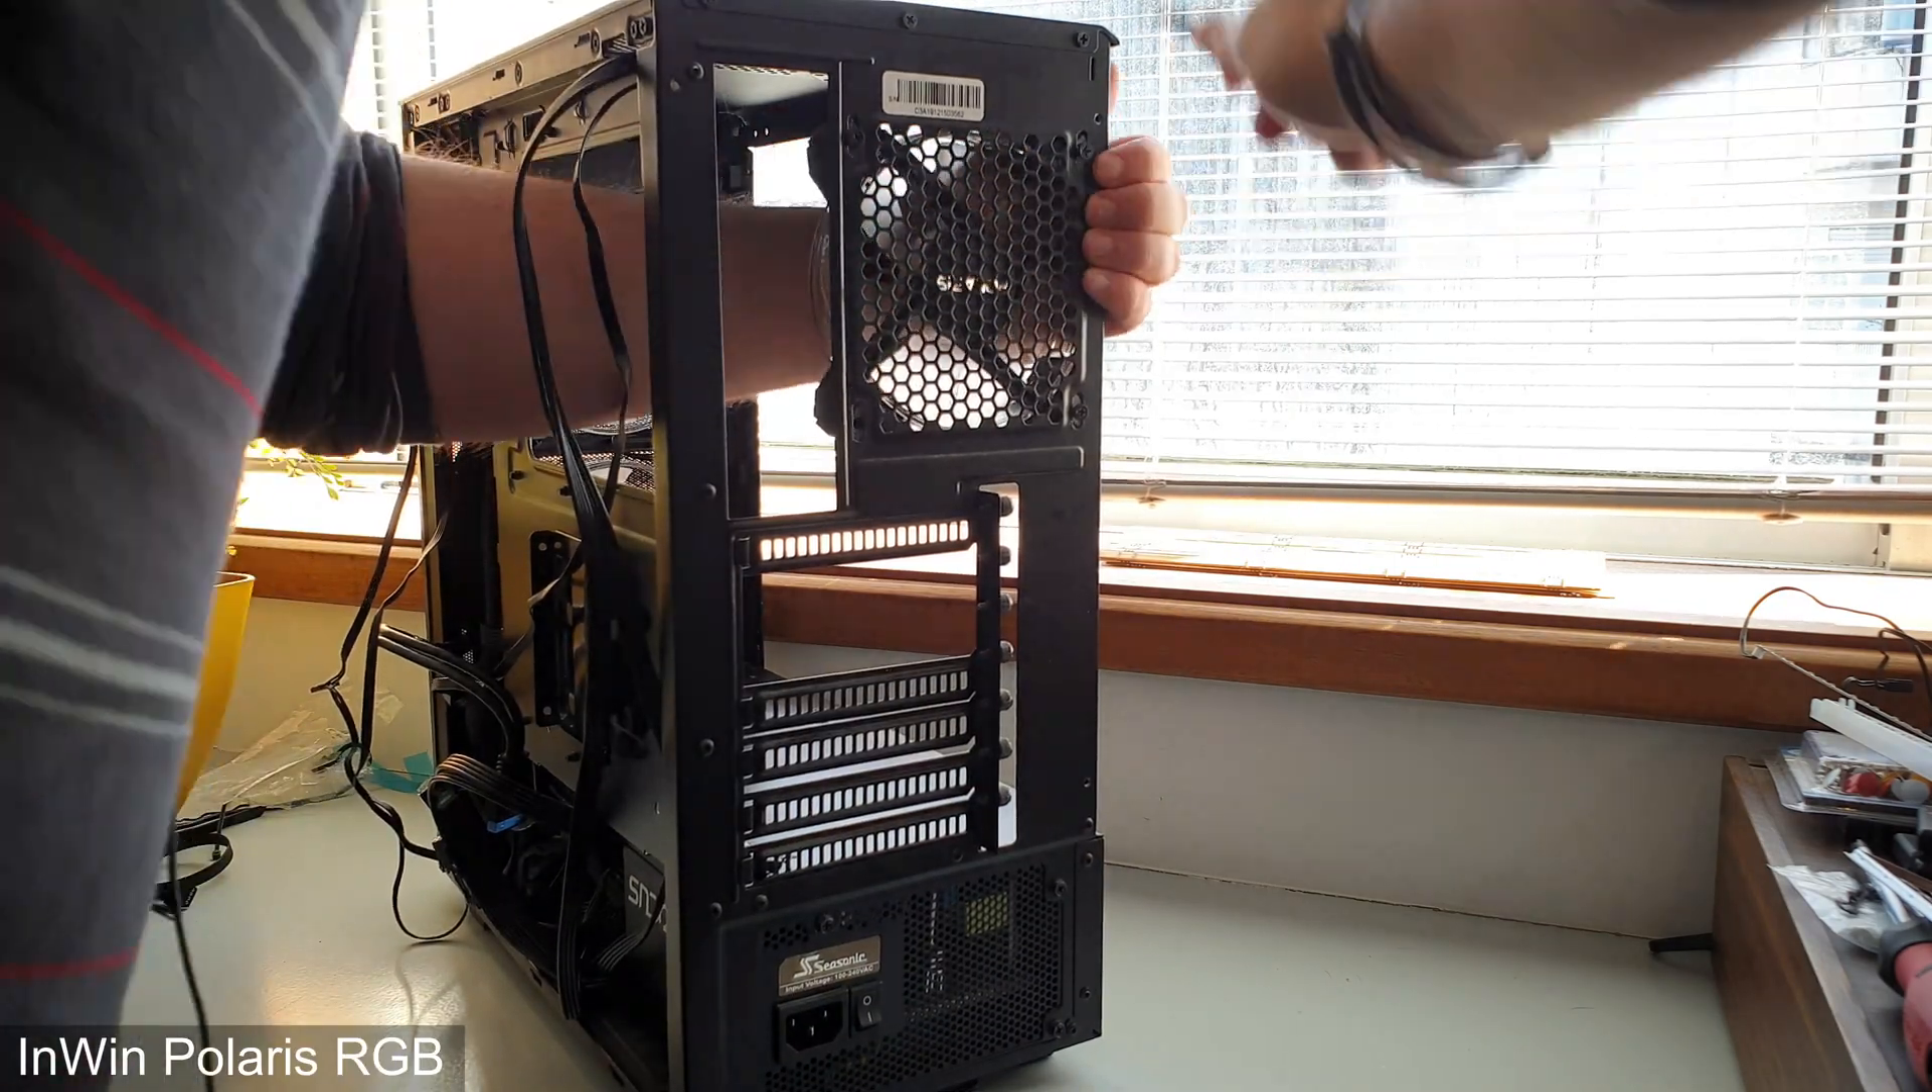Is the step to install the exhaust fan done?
No.